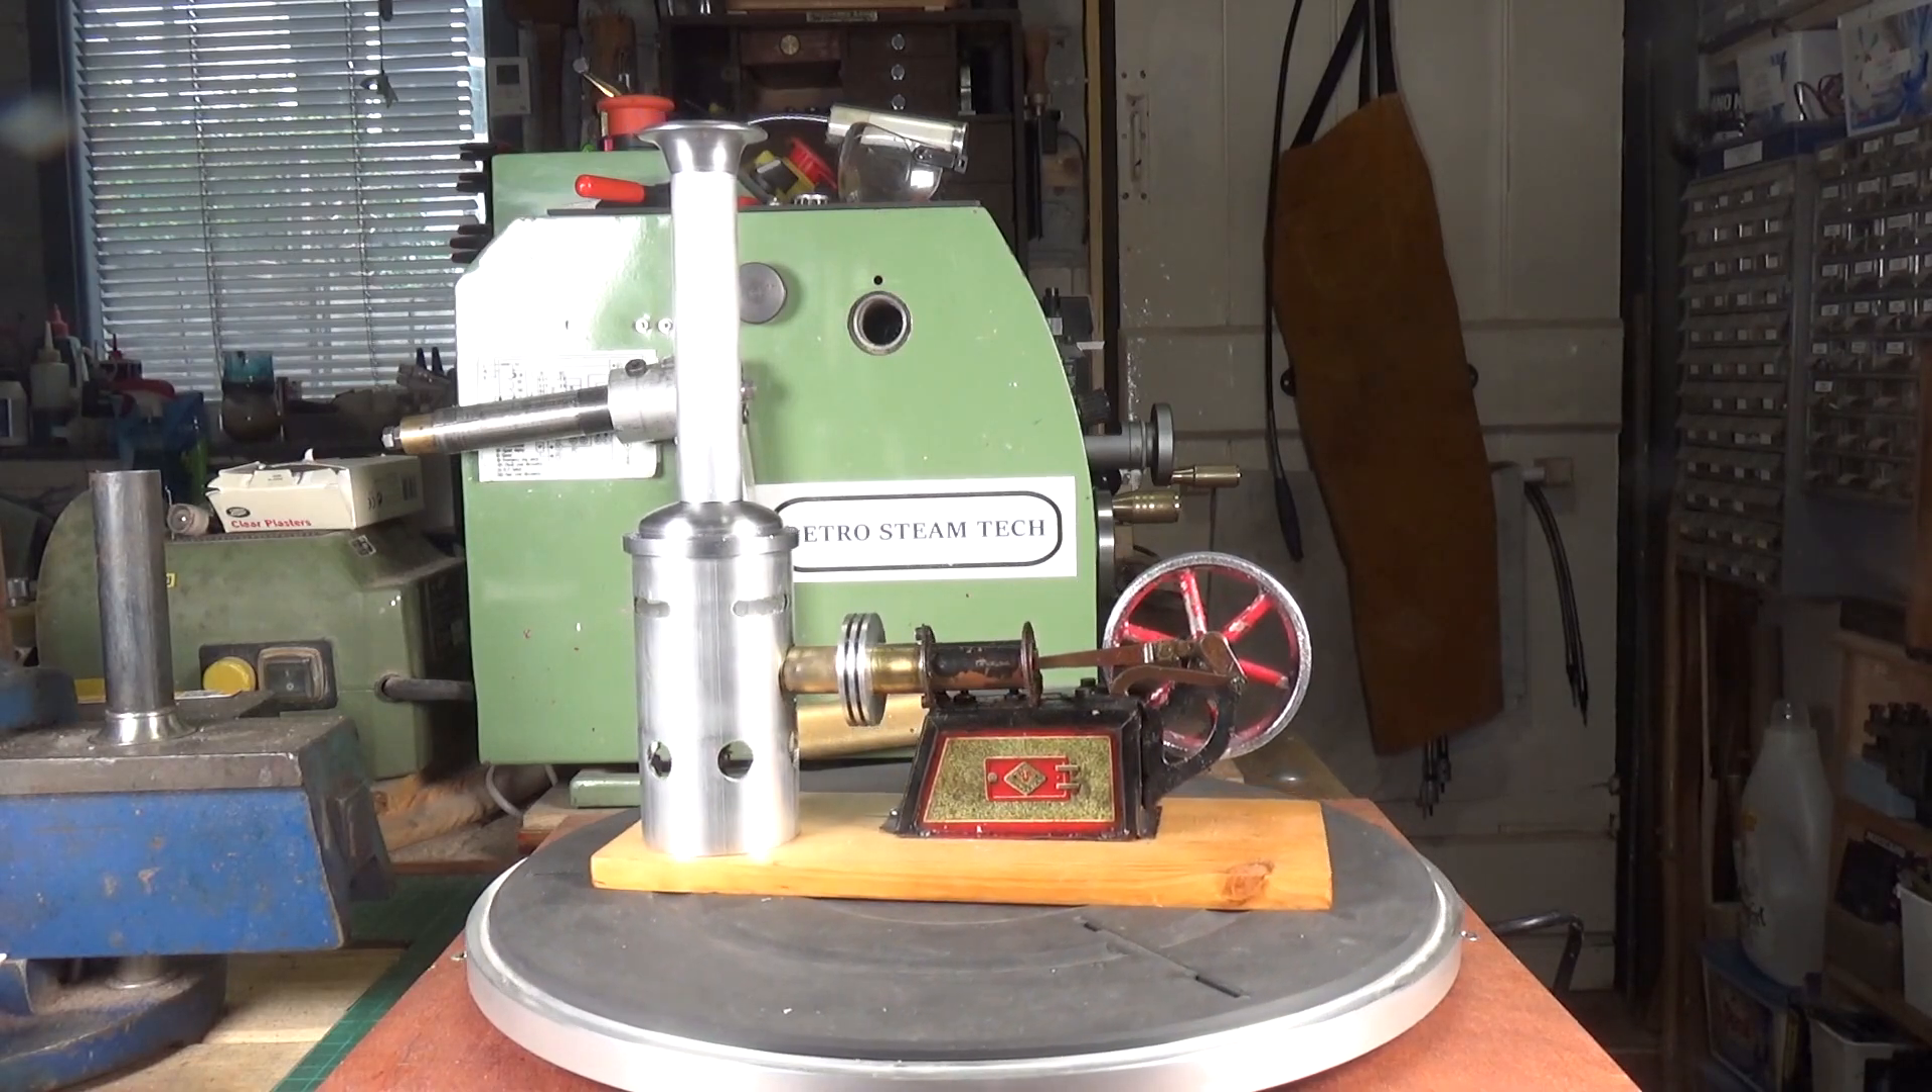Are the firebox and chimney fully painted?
No.